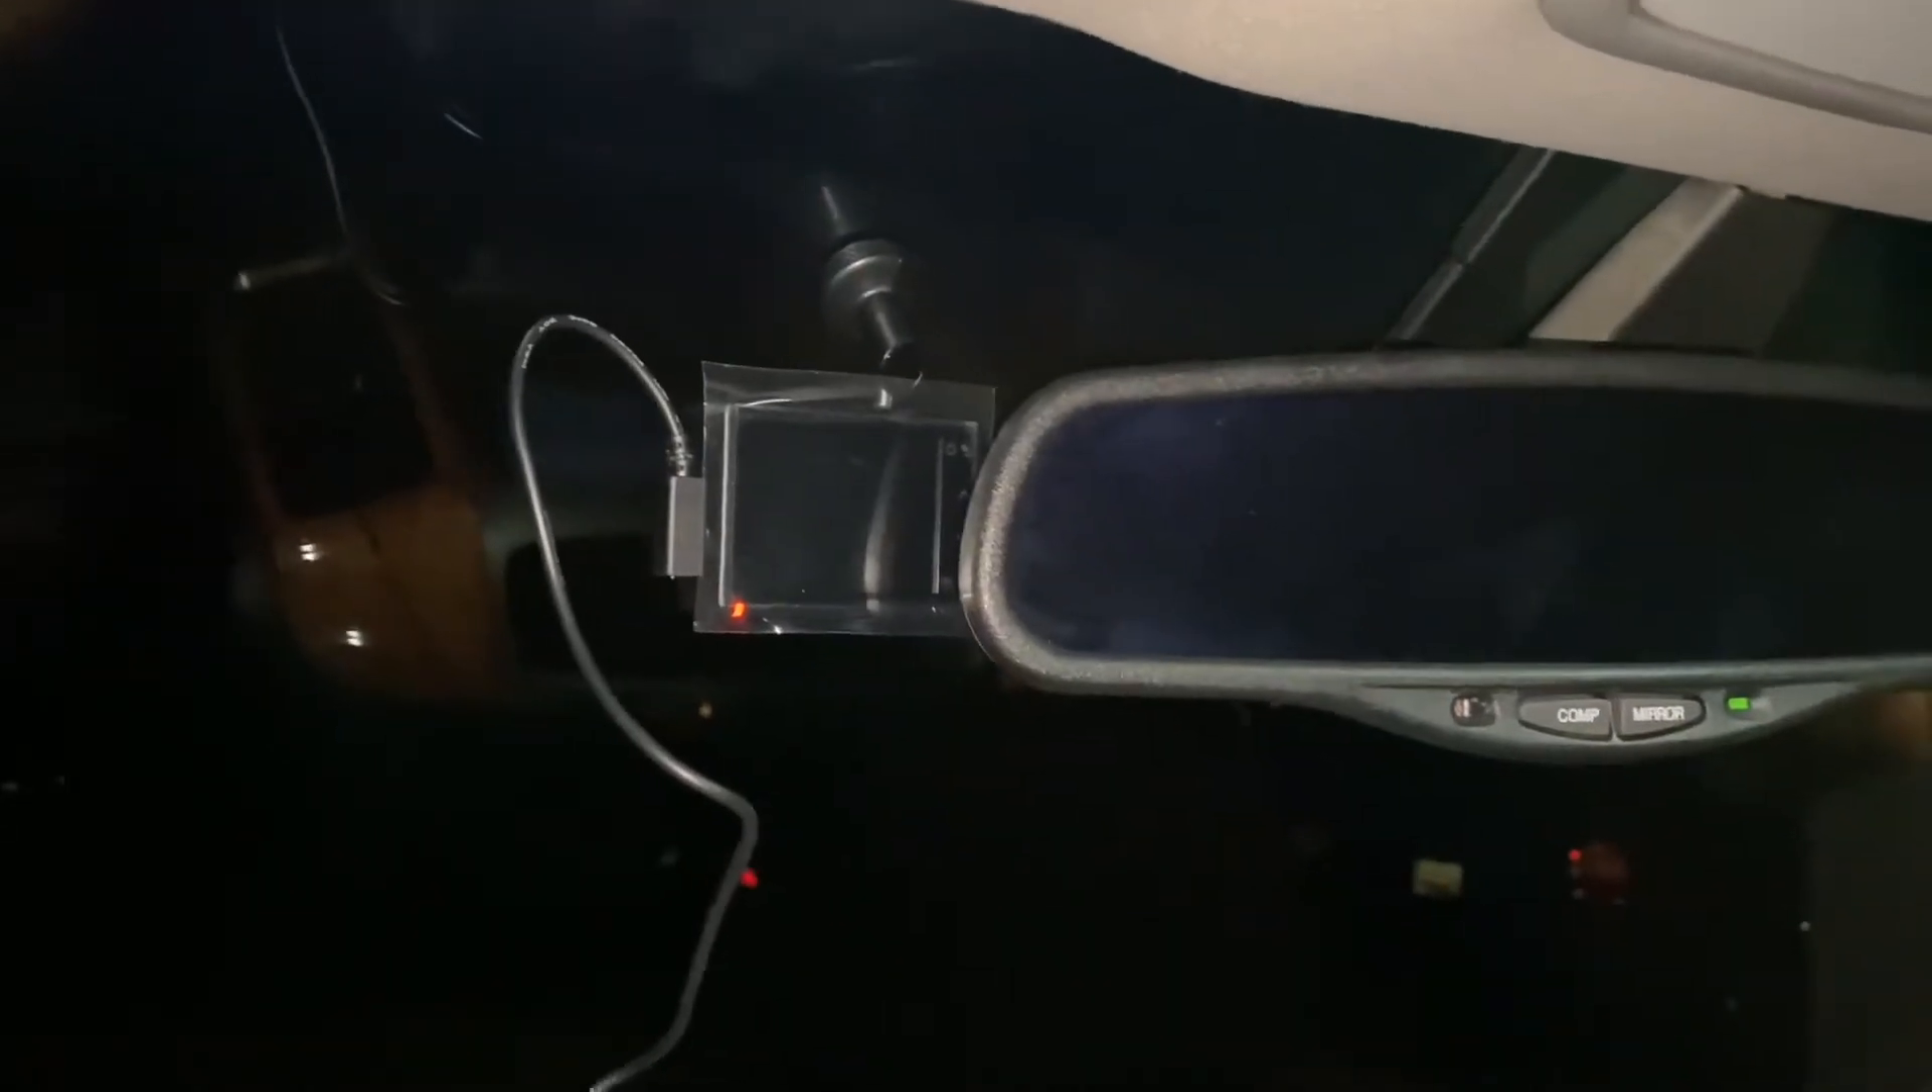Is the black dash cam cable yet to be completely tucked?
Yes.